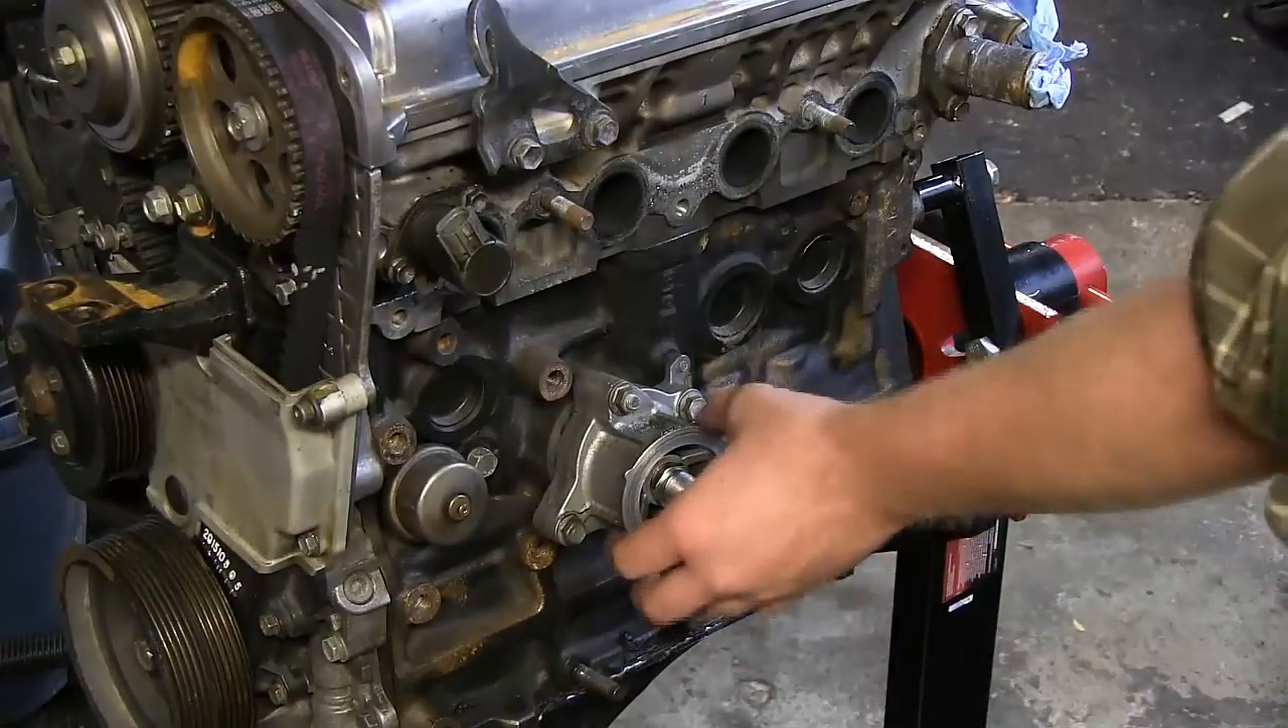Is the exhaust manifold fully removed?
Yes.